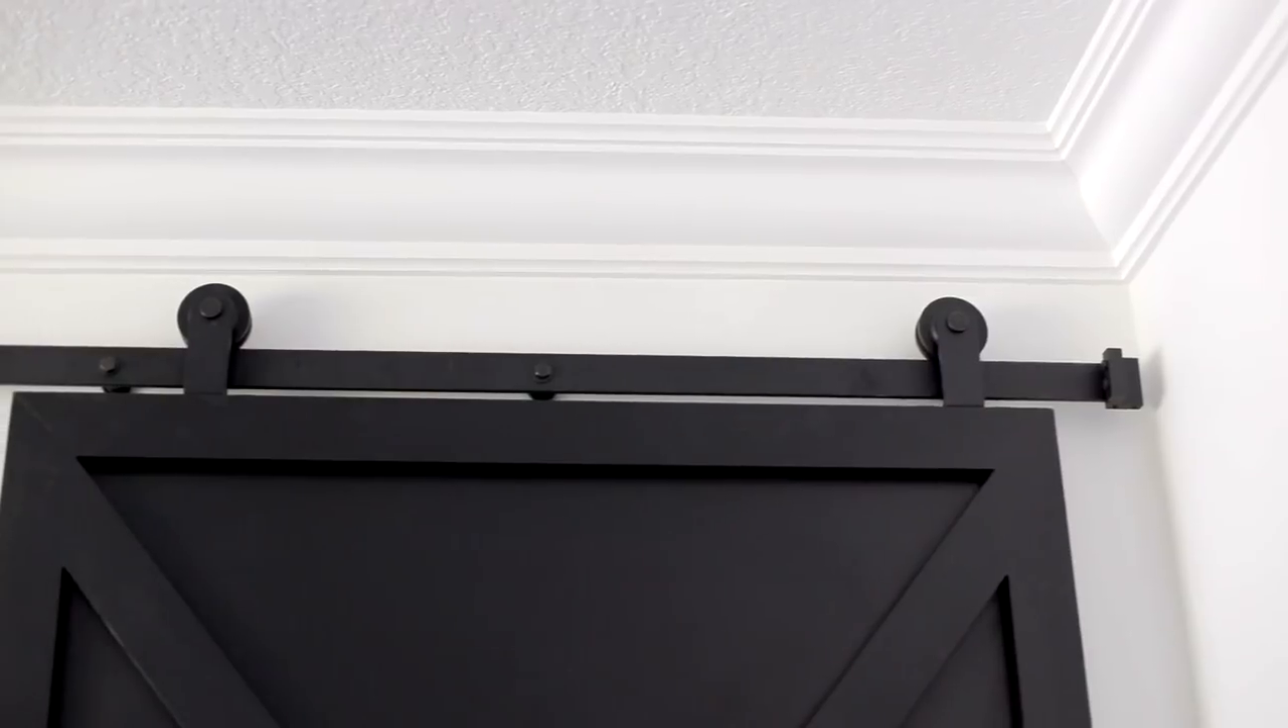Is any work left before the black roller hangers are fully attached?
No.